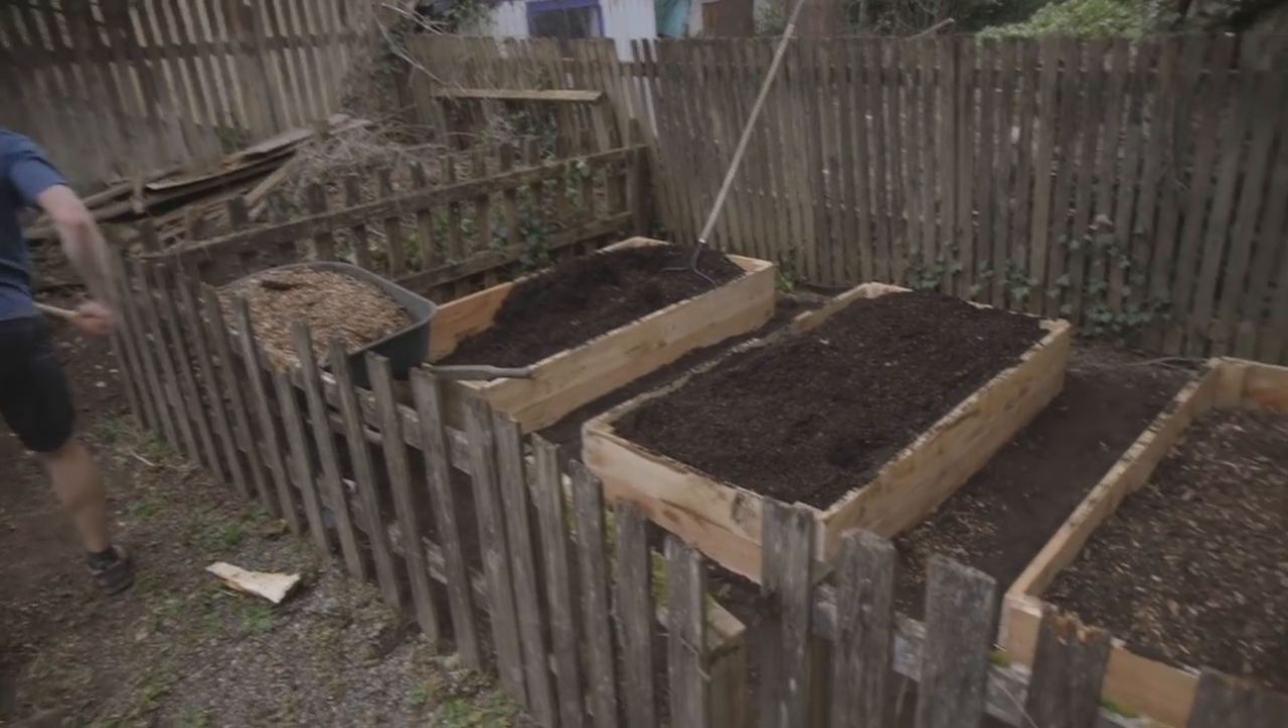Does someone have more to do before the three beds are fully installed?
No.